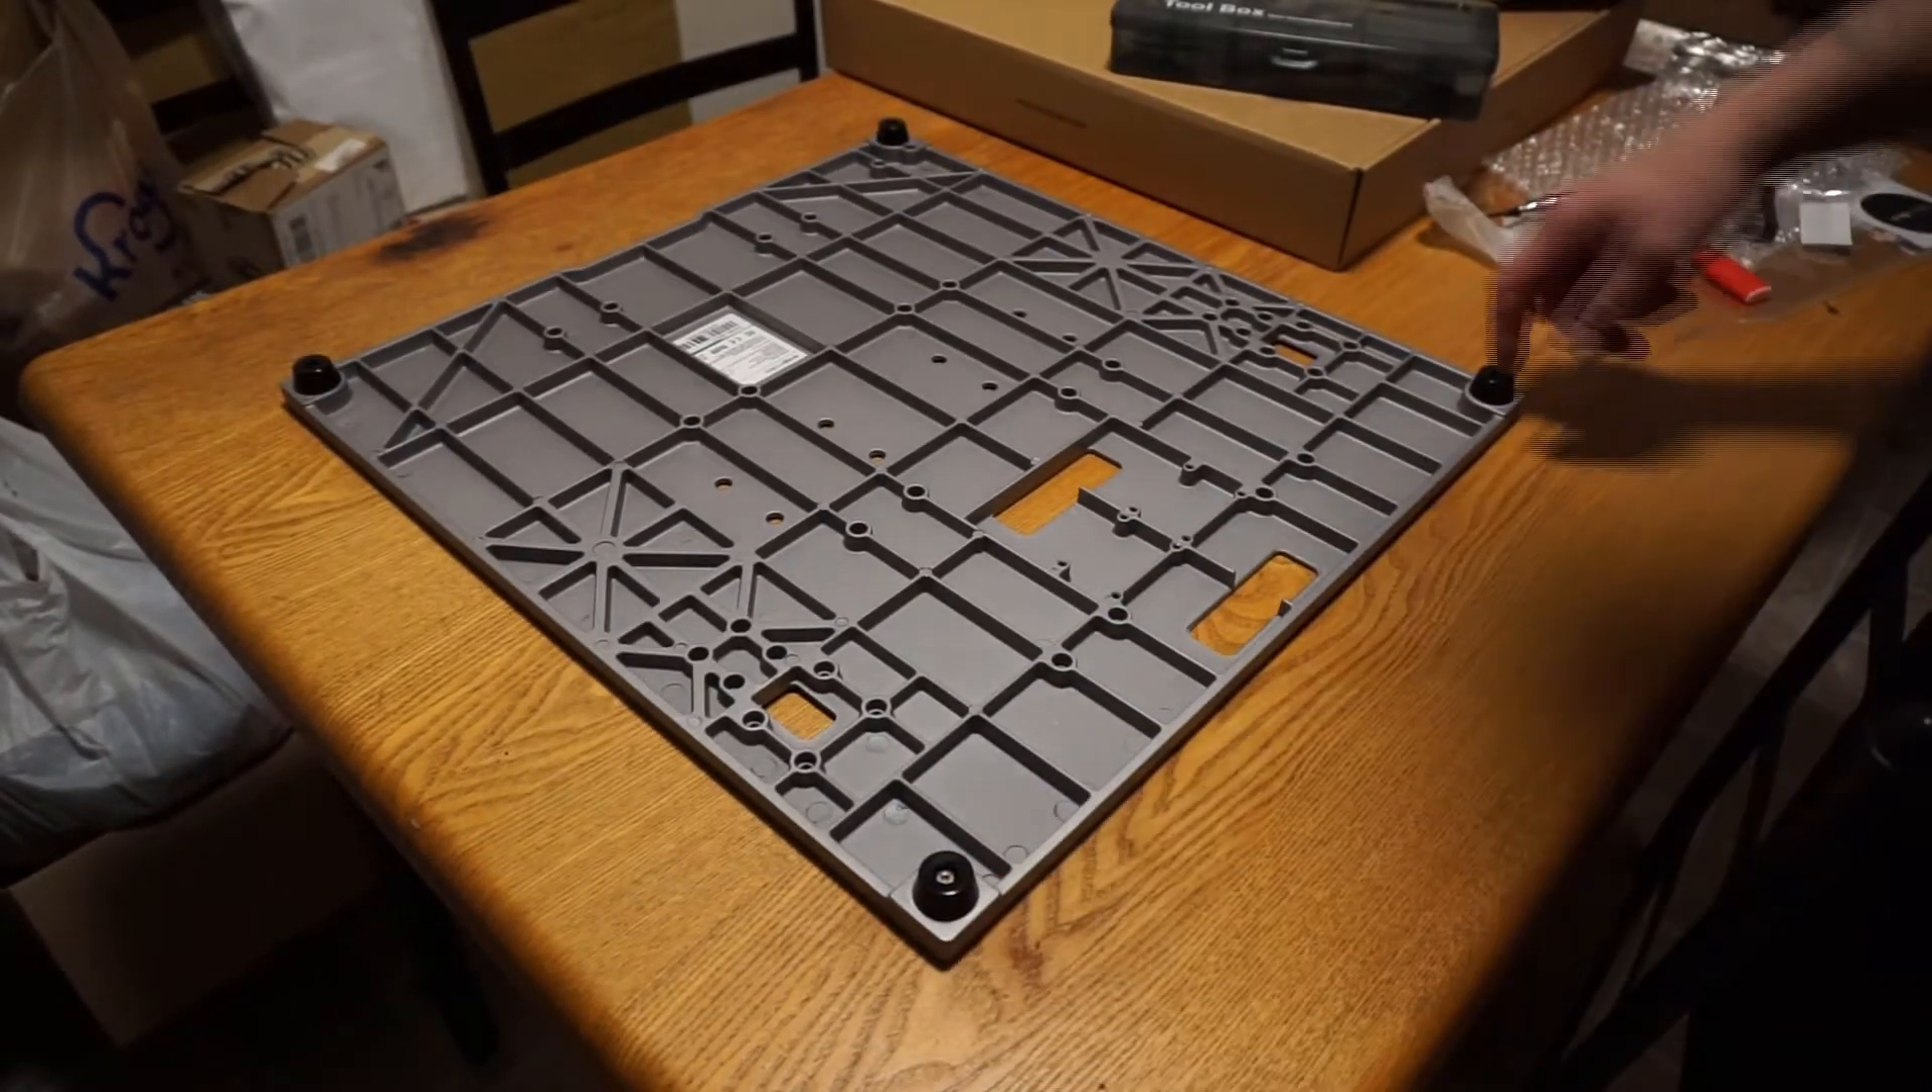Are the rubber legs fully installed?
Yes.